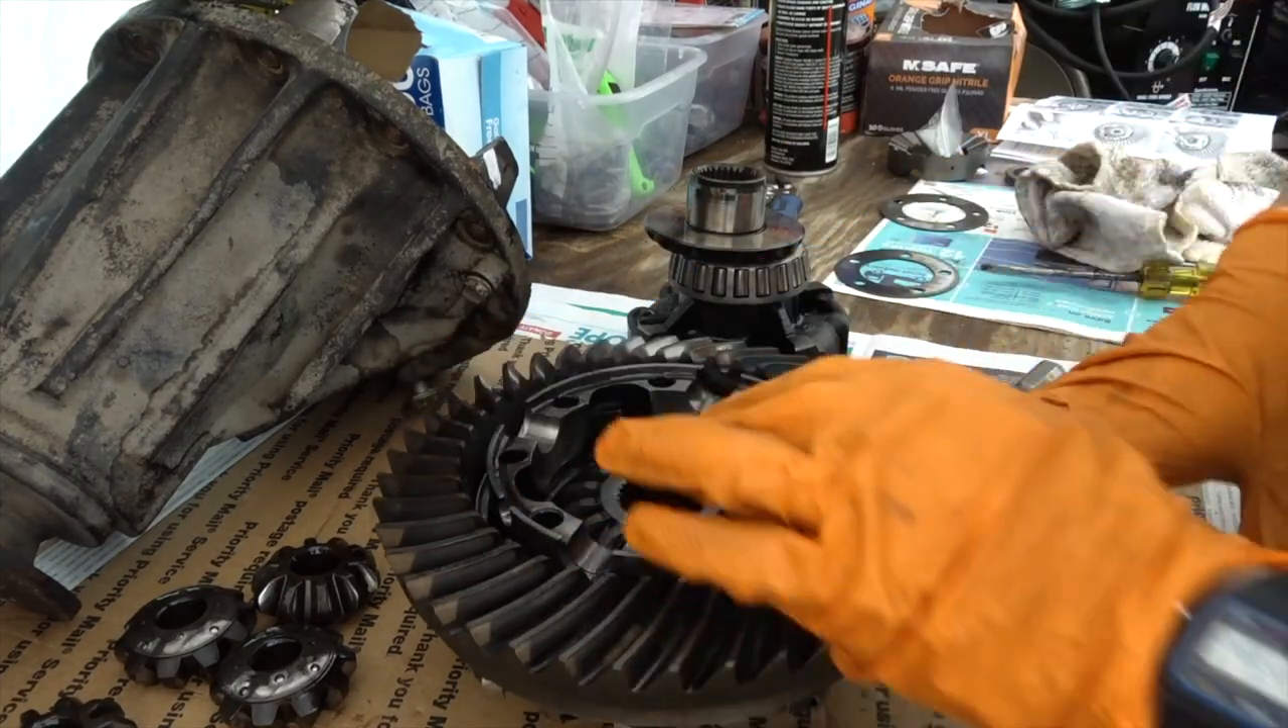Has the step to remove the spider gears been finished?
Yes.